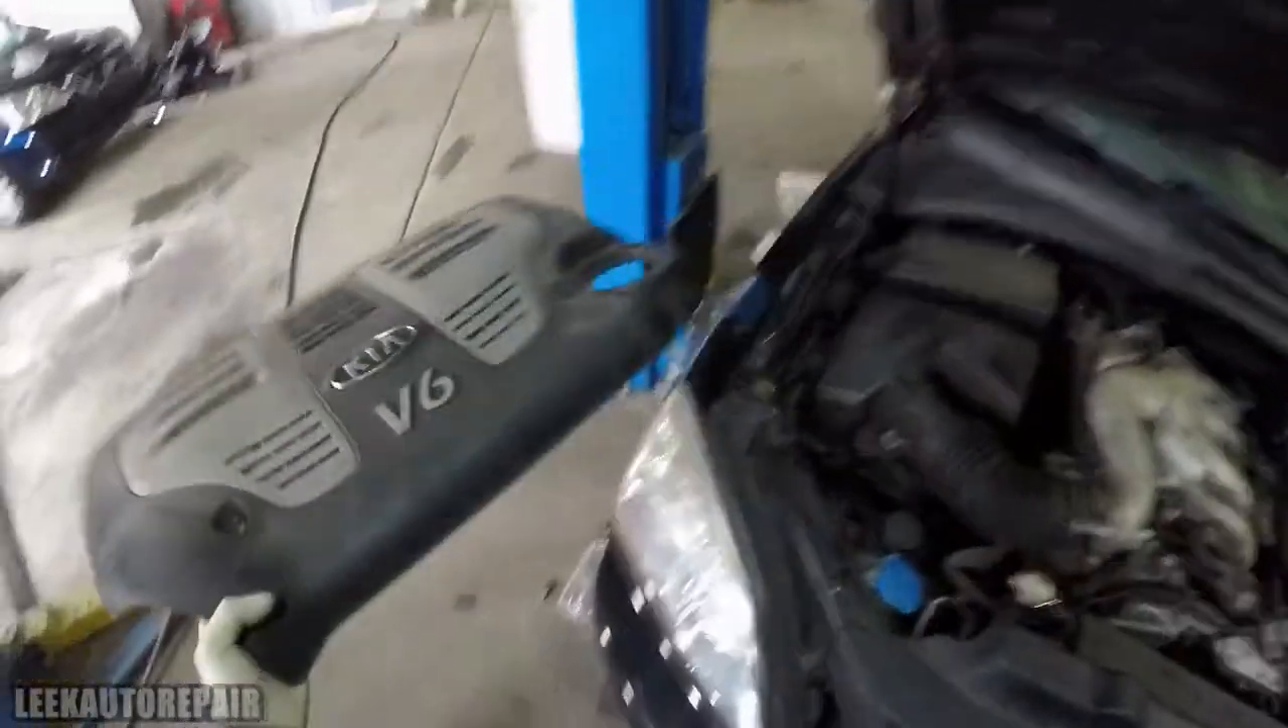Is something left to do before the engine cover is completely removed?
No.